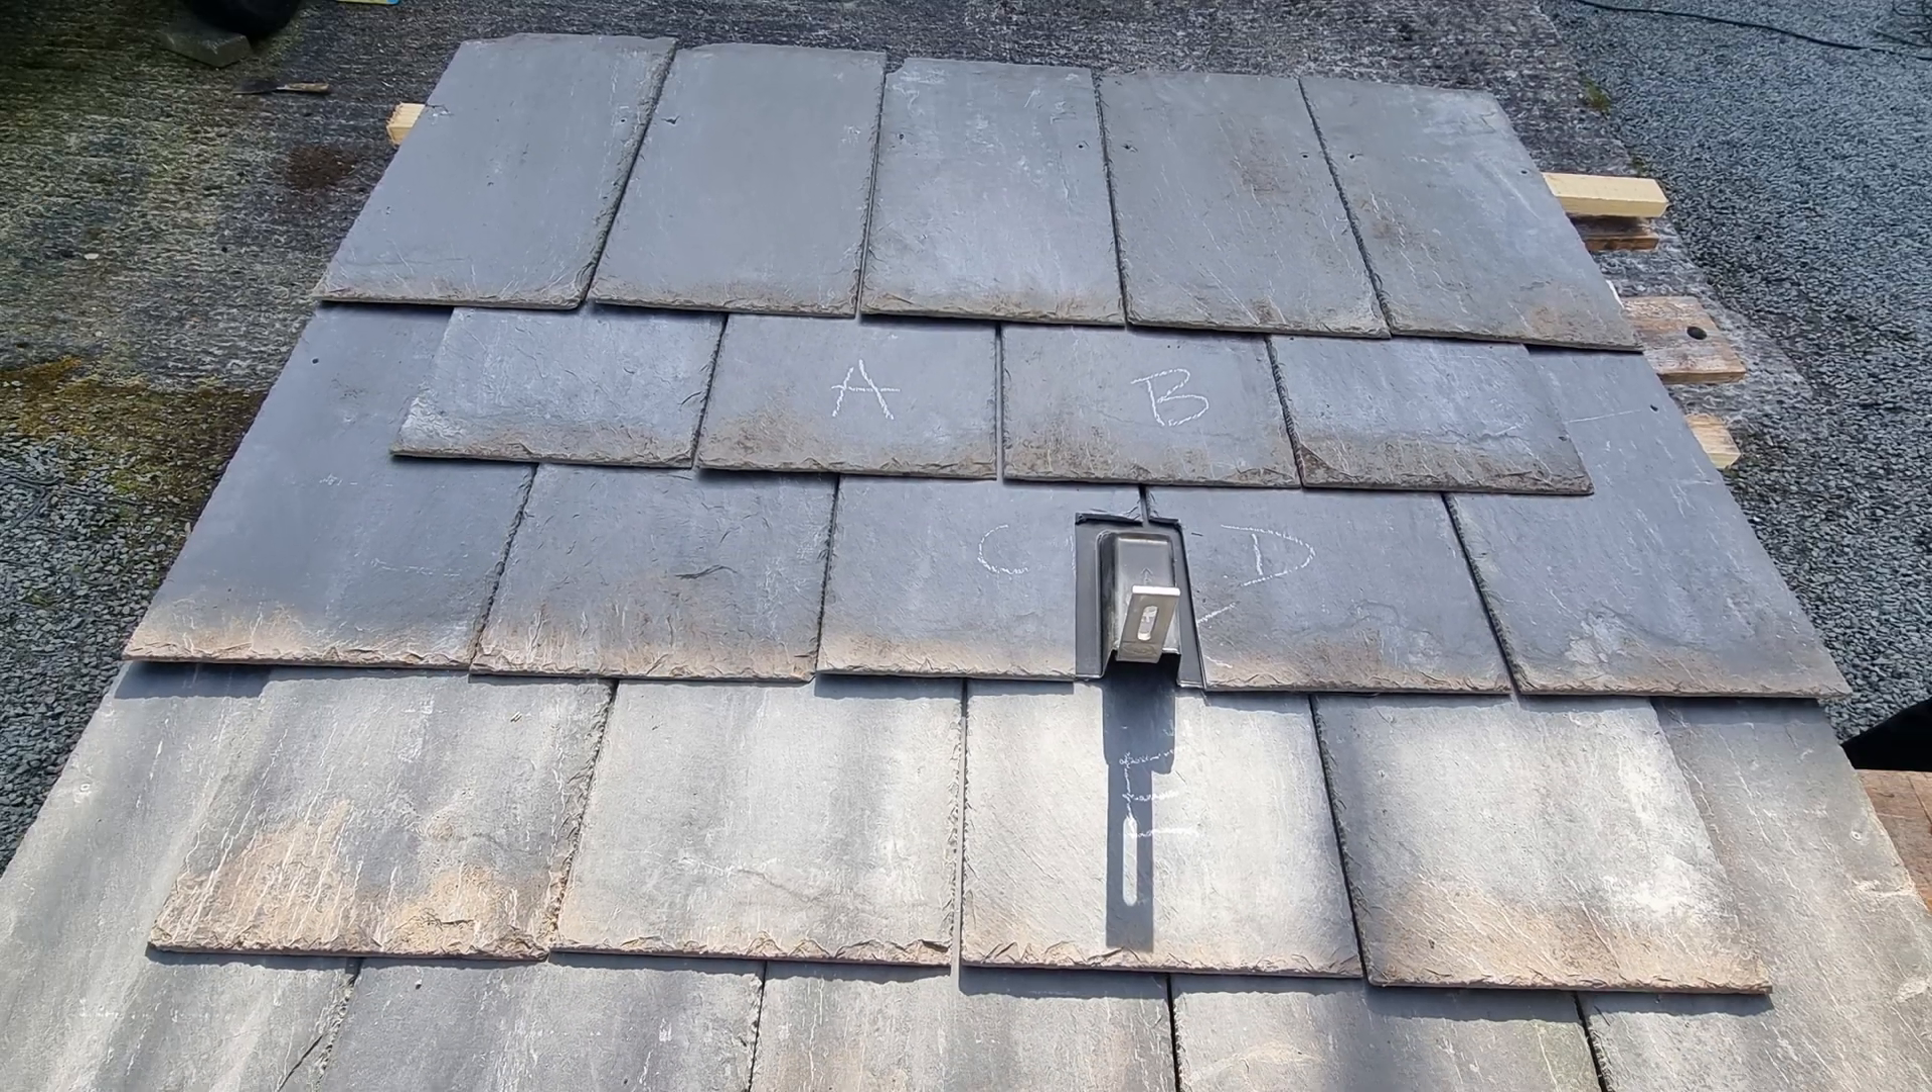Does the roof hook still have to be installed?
No.